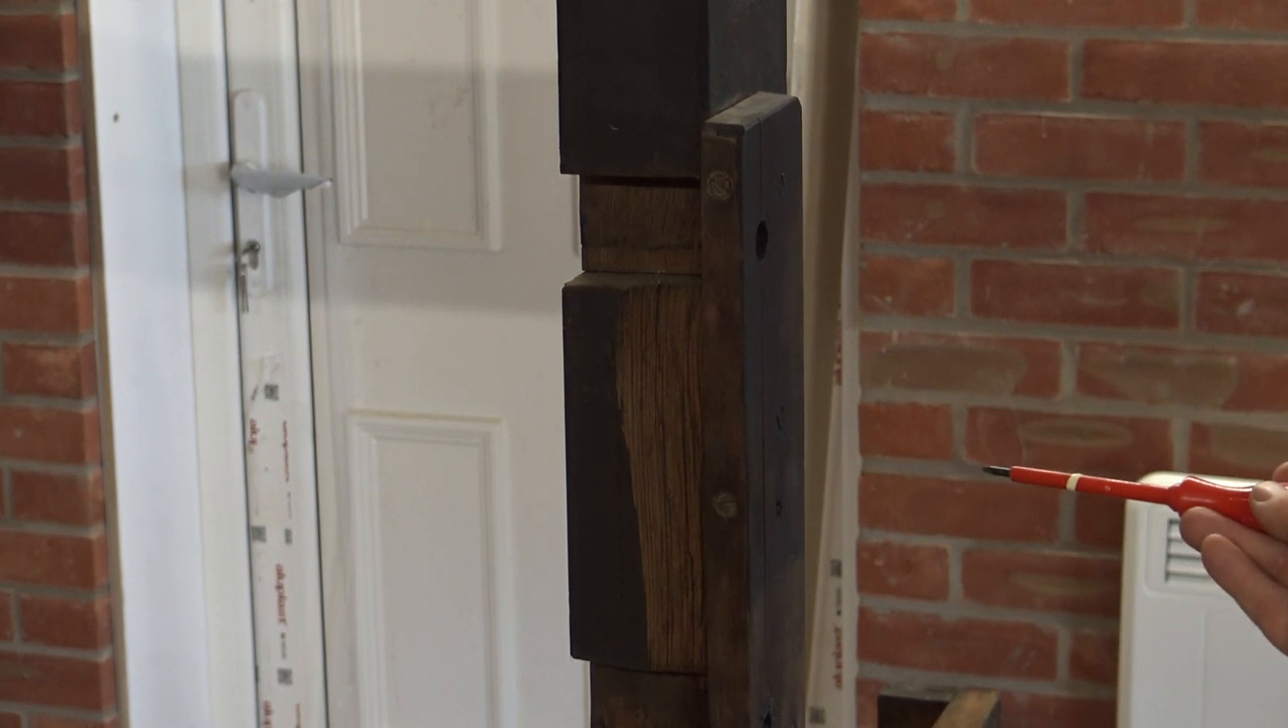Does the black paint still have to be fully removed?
Yes.